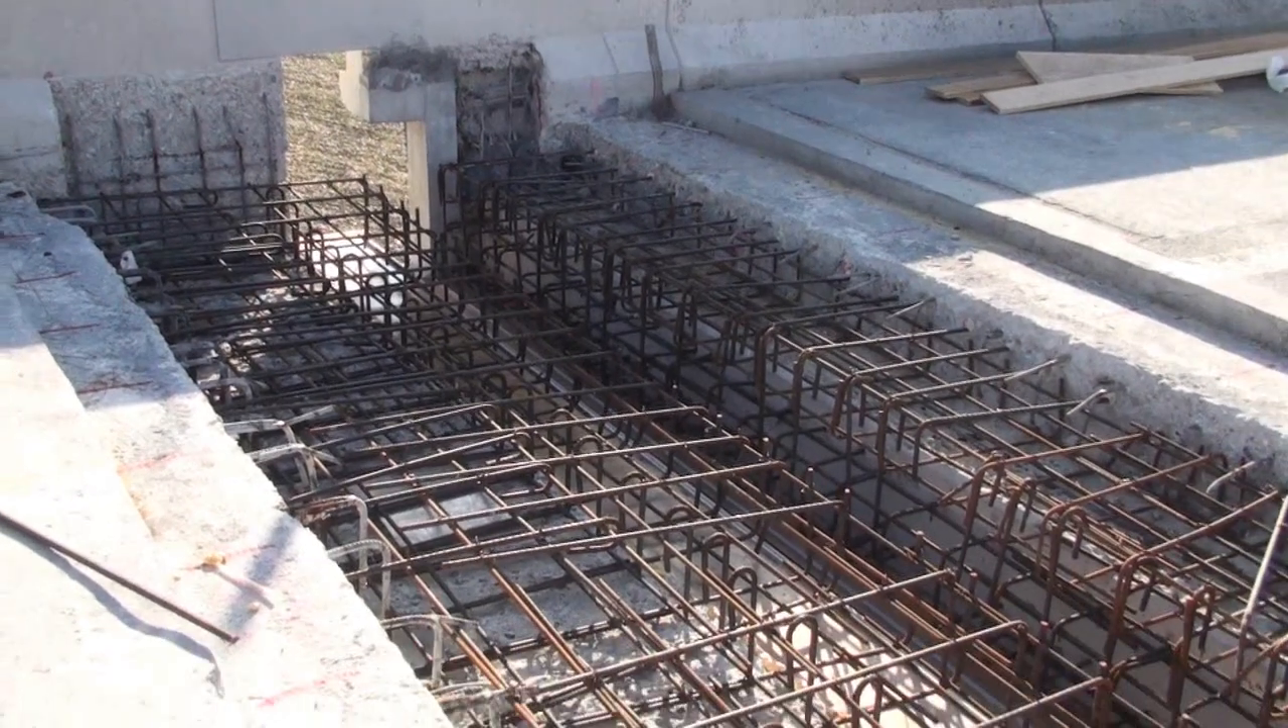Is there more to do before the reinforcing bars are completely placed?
No.